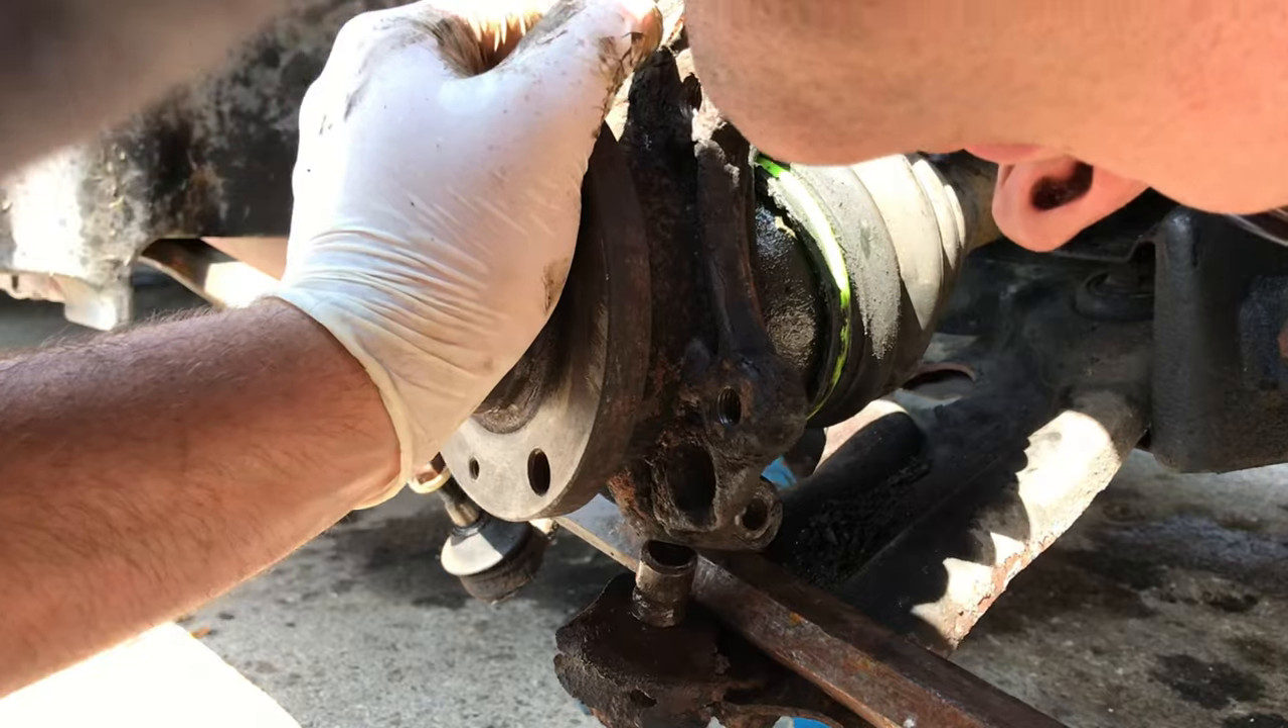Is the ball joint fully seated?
No.